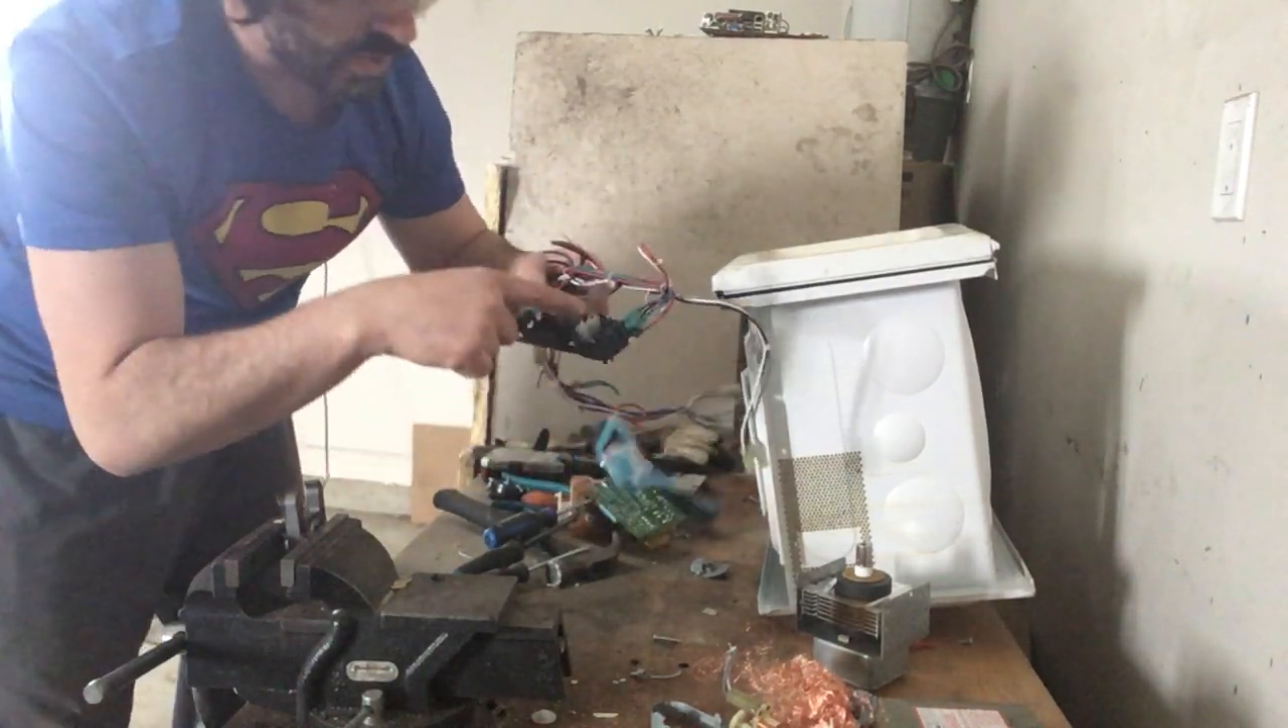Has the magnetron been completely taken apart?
No.